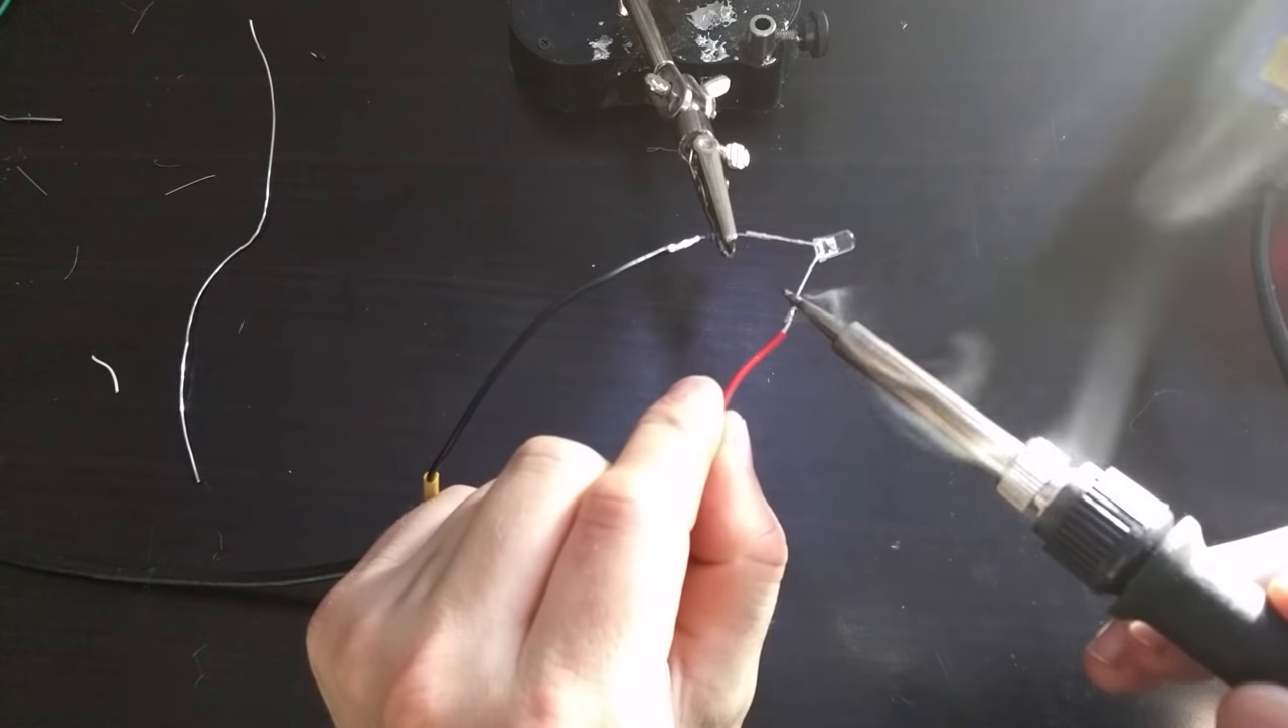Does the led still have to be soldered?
Yes.